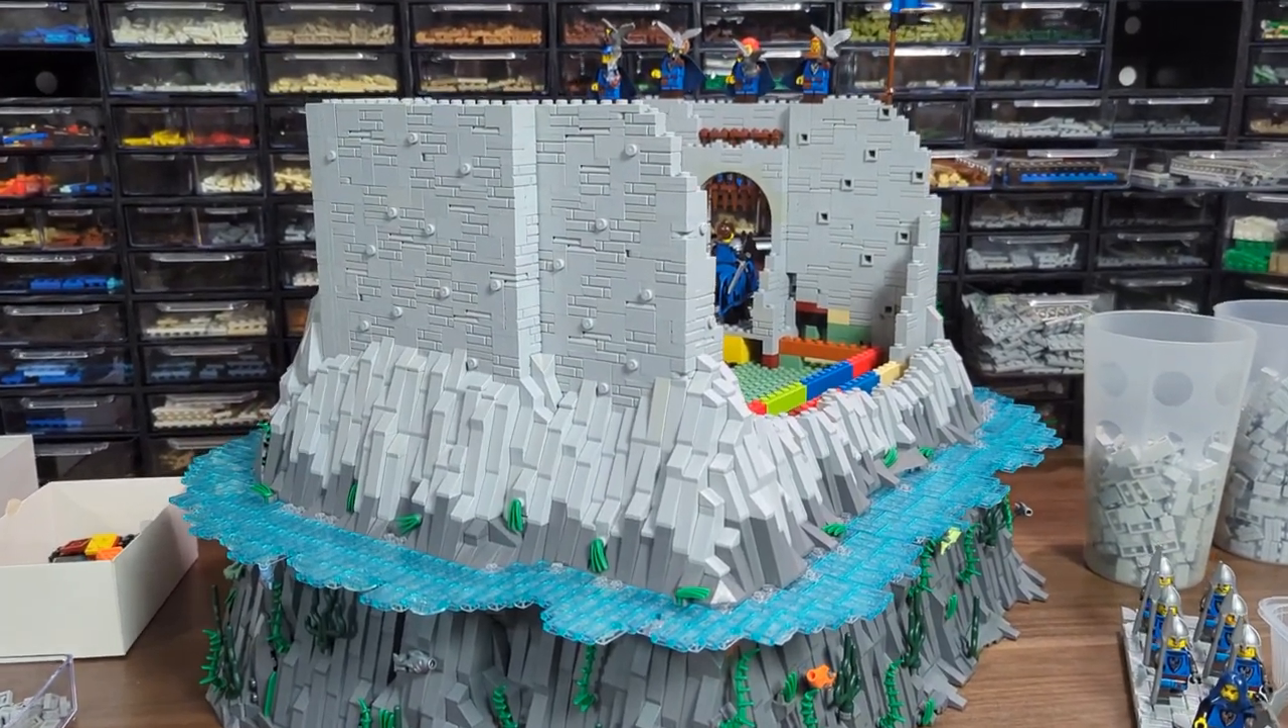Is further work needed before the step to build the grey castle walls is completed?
Yes.